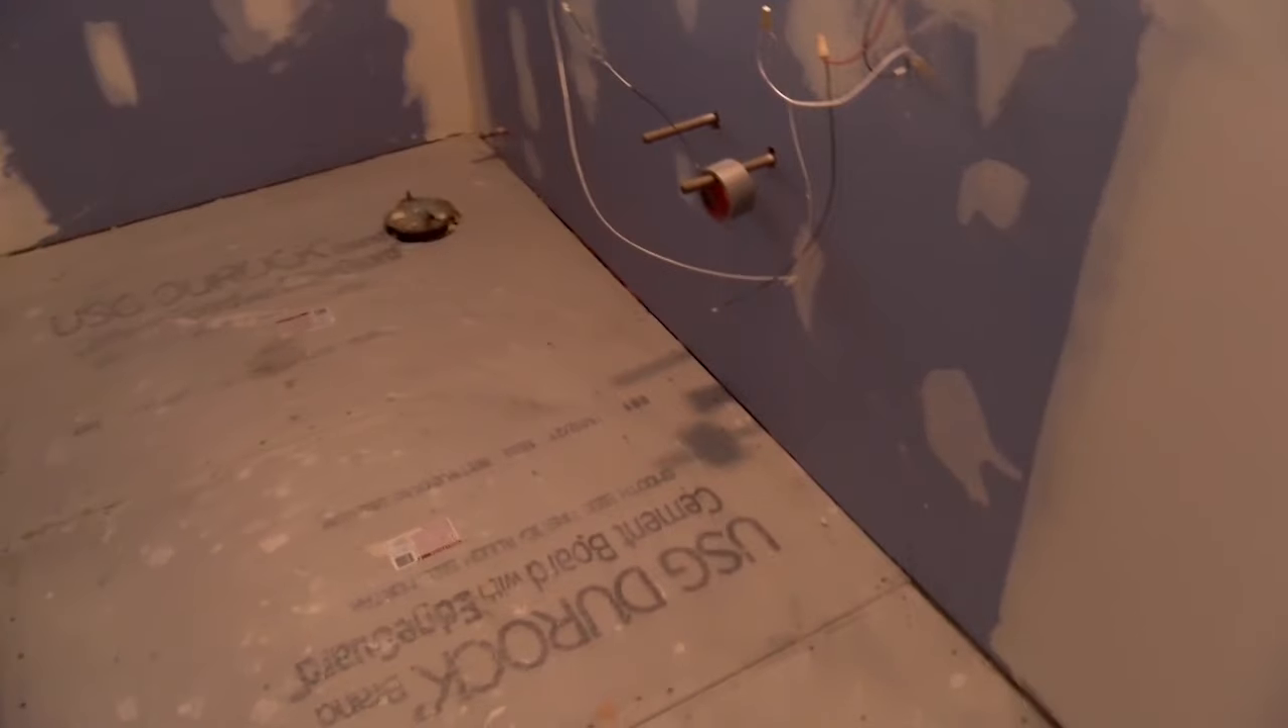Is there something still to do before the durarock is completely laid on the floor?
No.